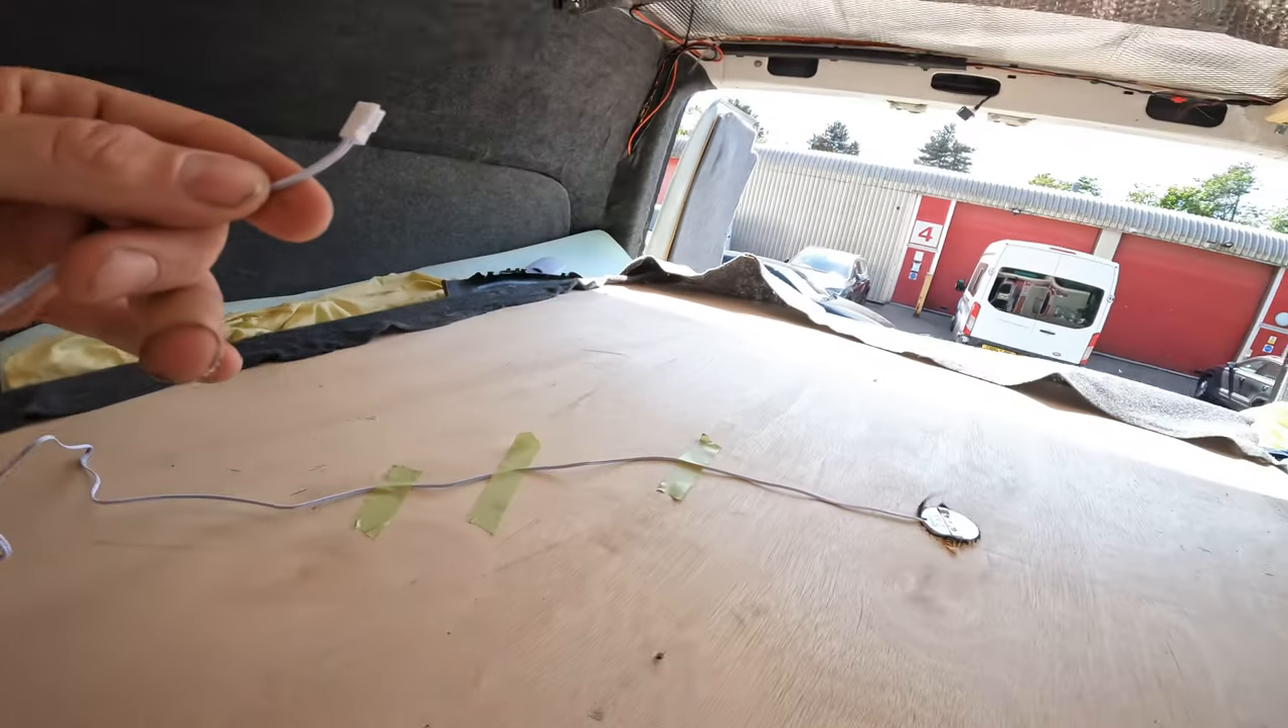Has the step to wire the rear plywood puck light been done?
No.